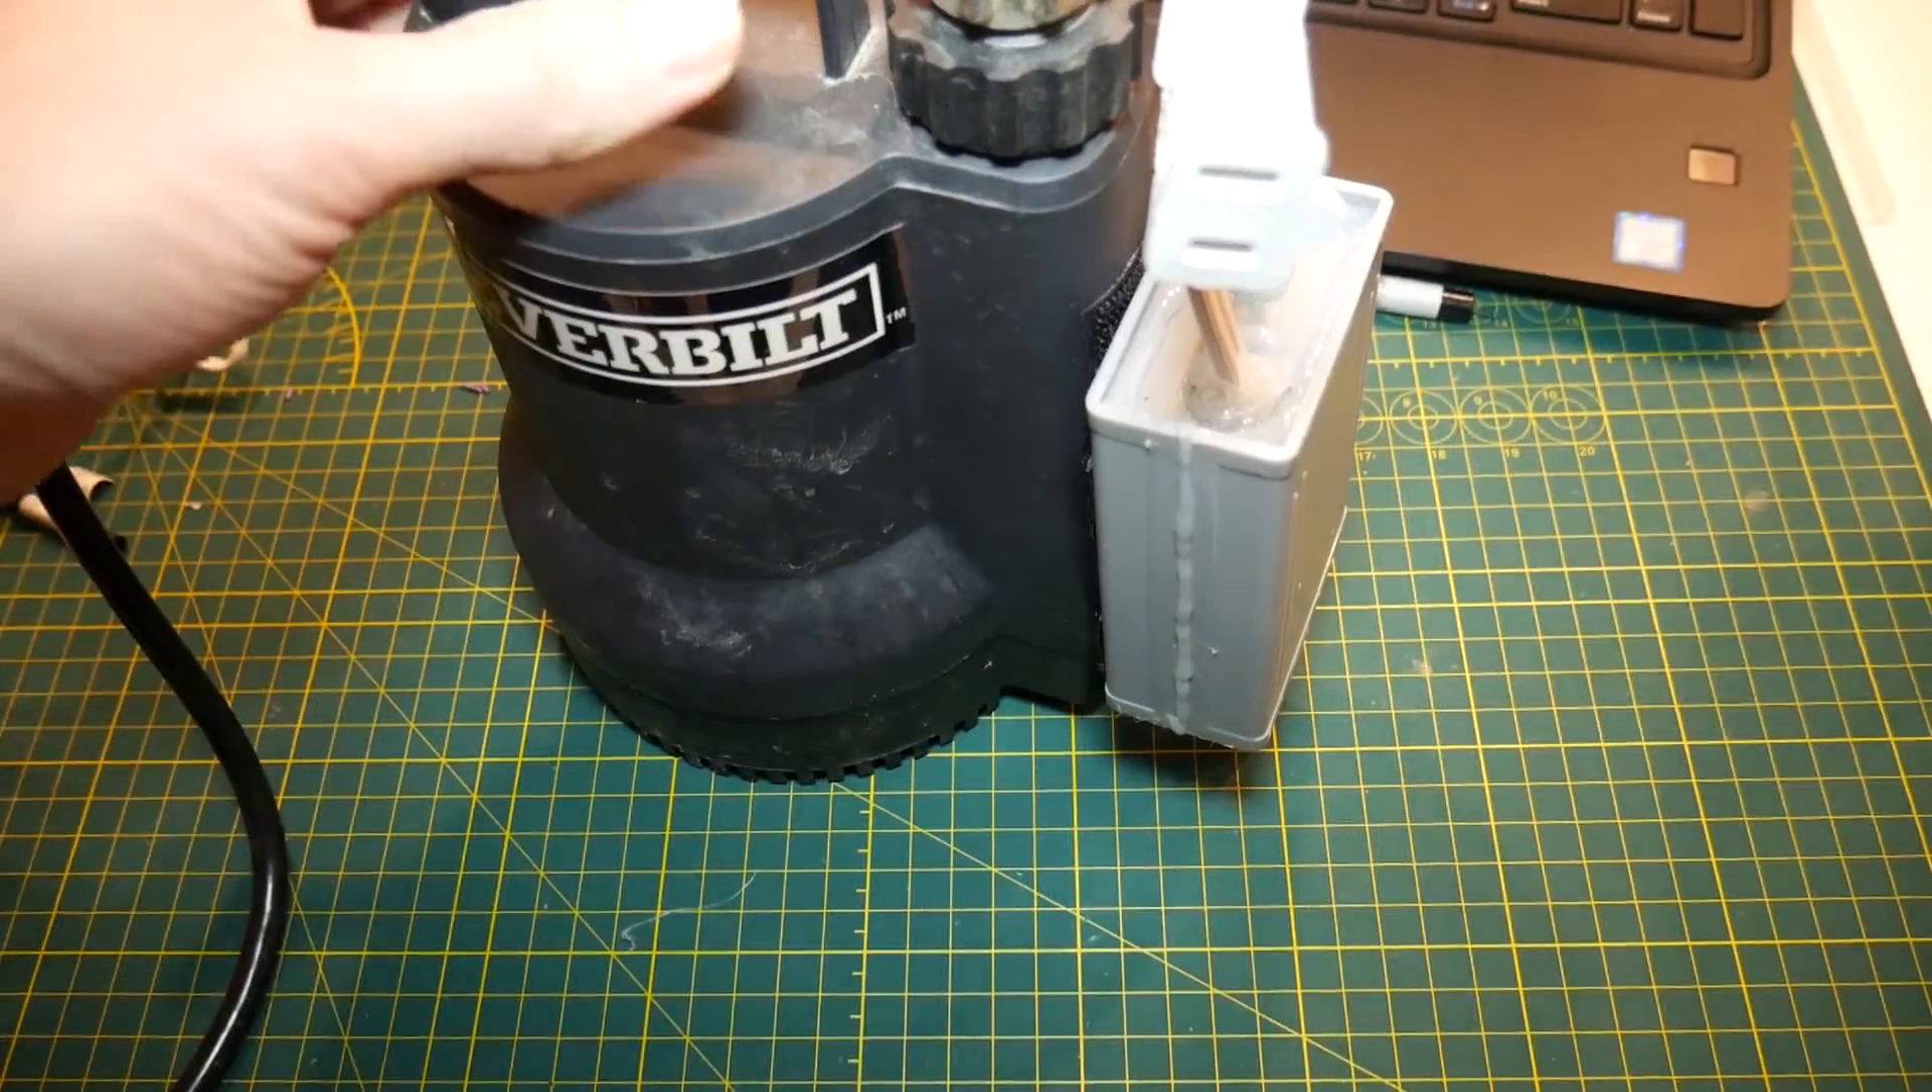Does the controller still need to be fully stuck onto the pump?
No.